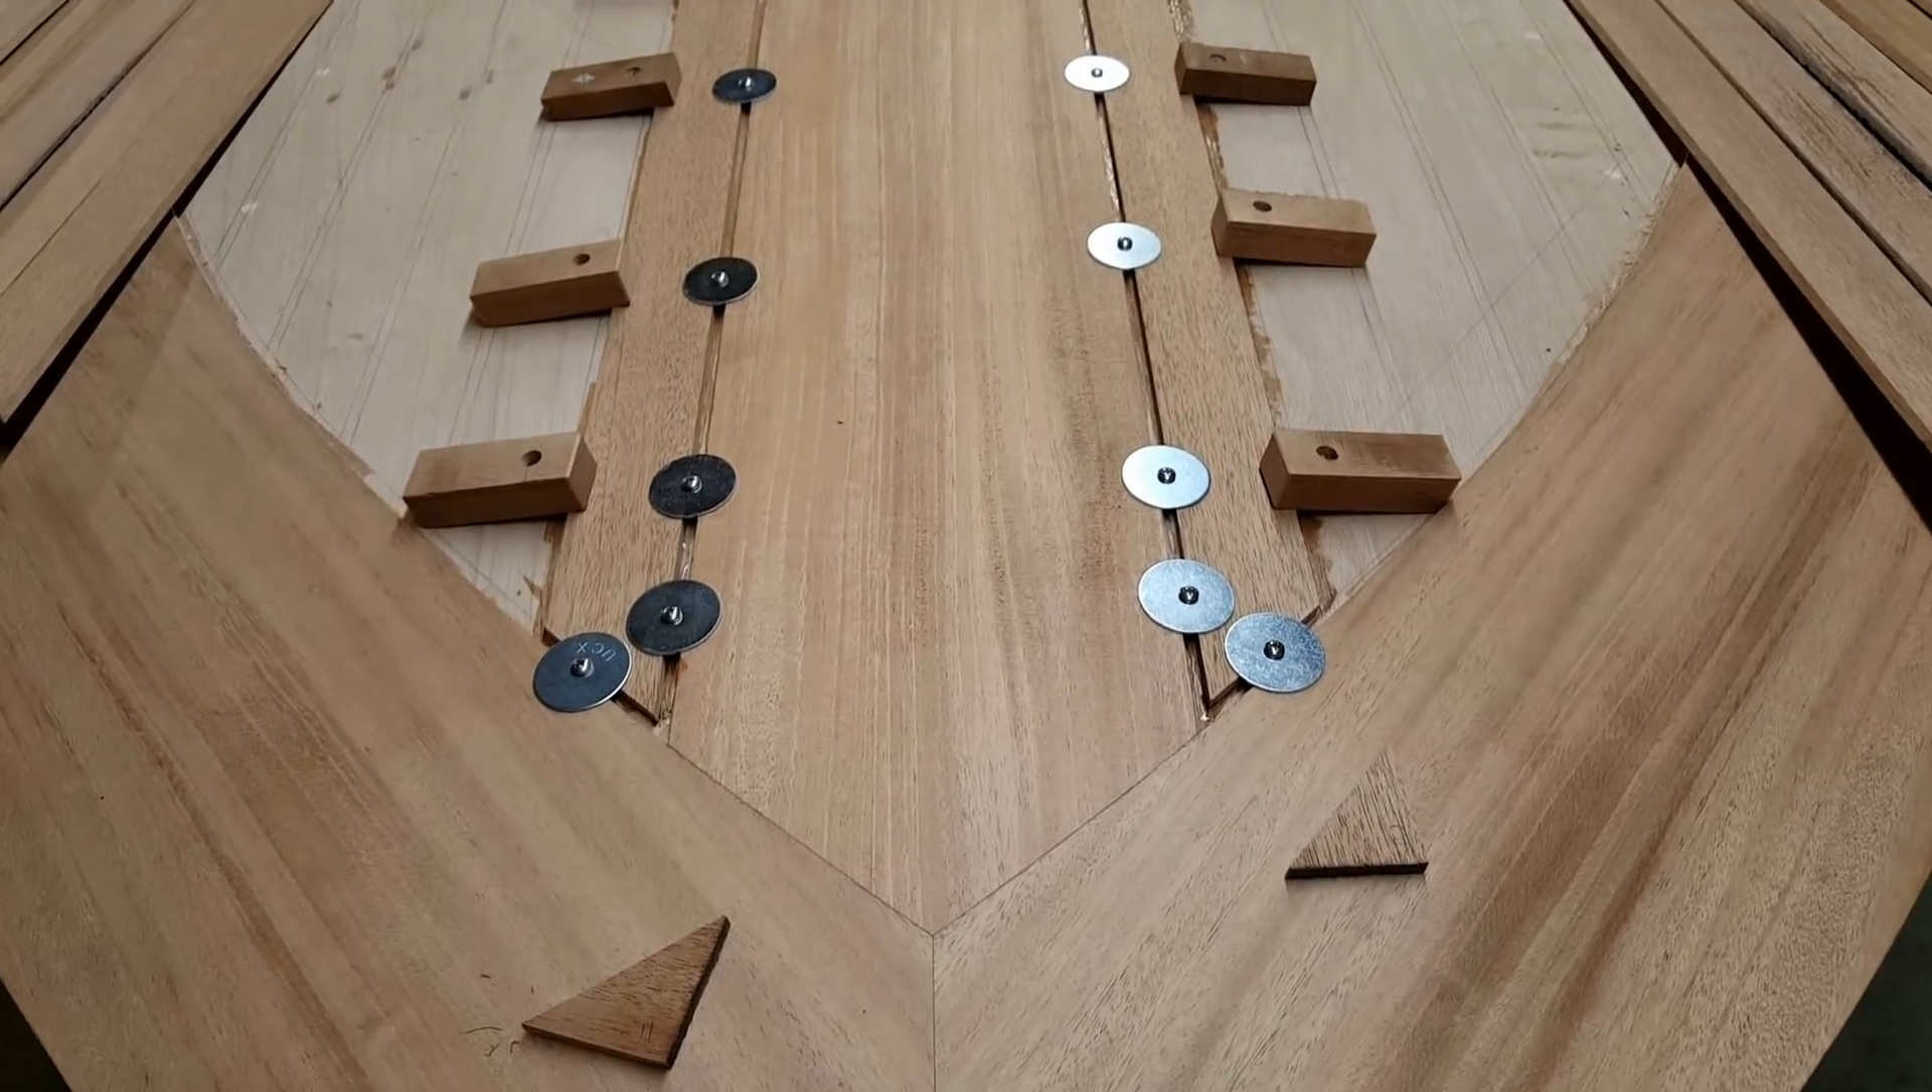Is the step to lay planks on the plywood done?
No.